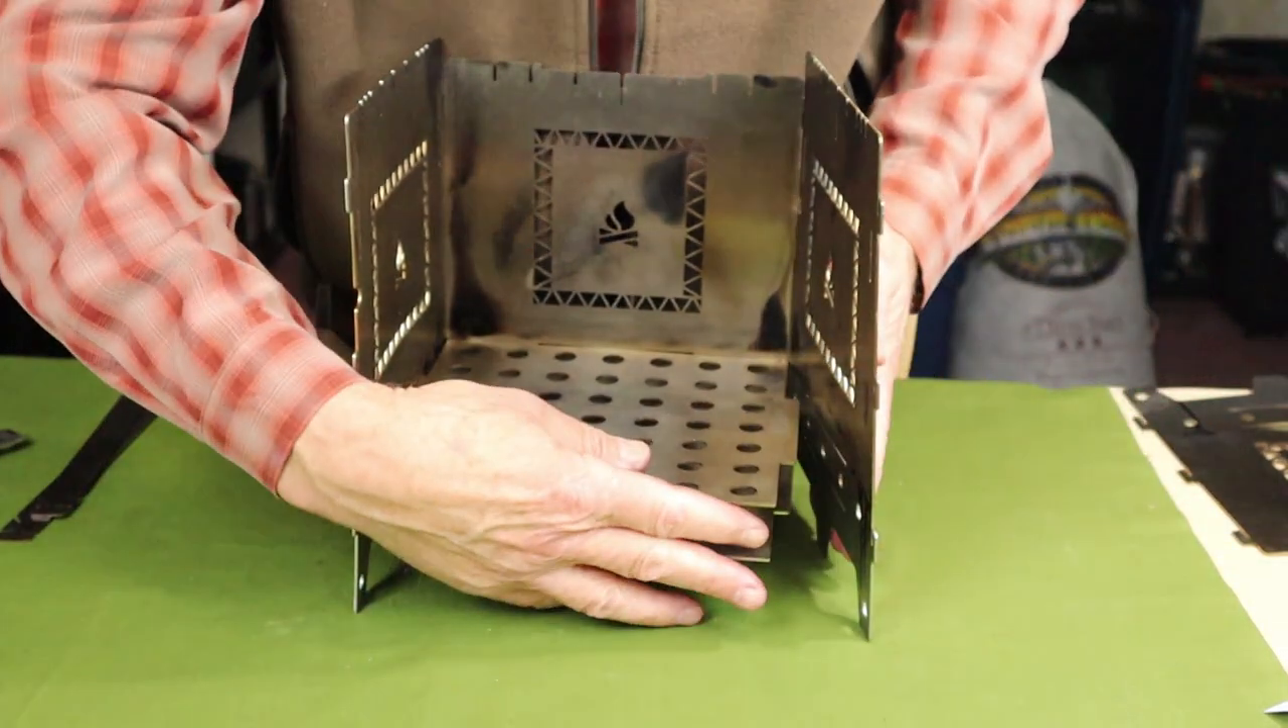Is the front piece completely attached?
No.